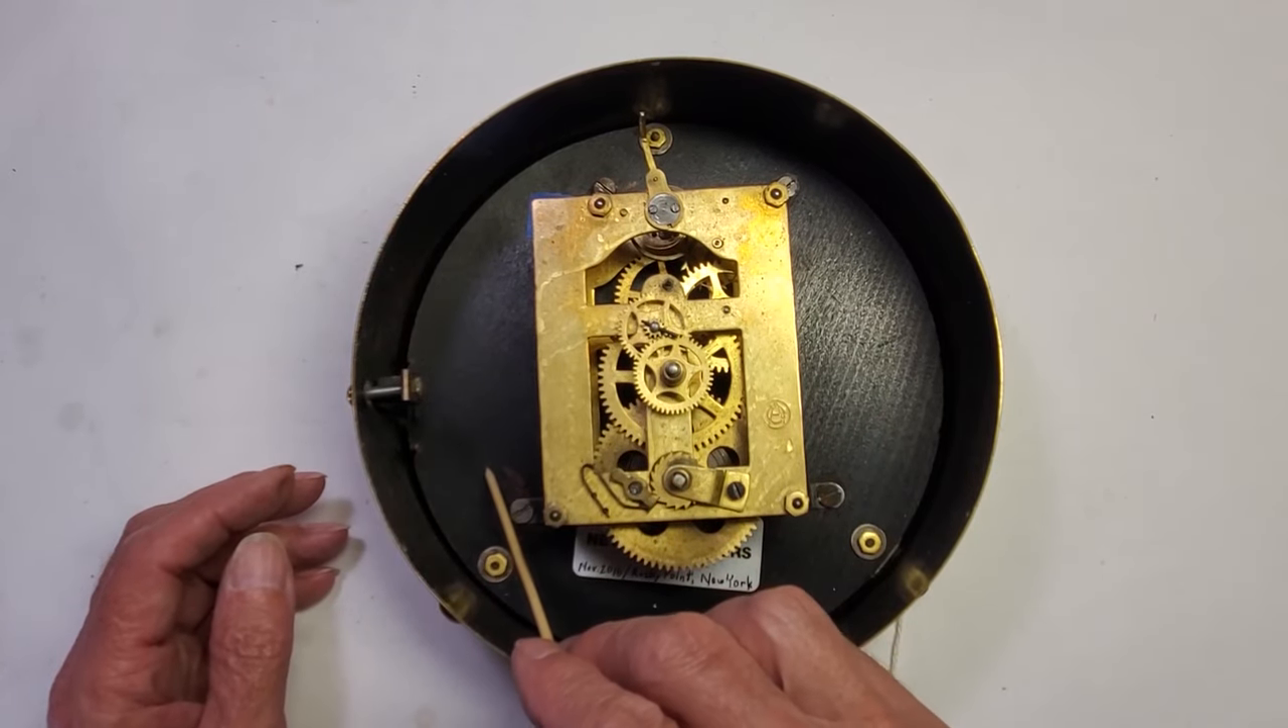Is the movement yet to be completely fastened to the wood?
No.